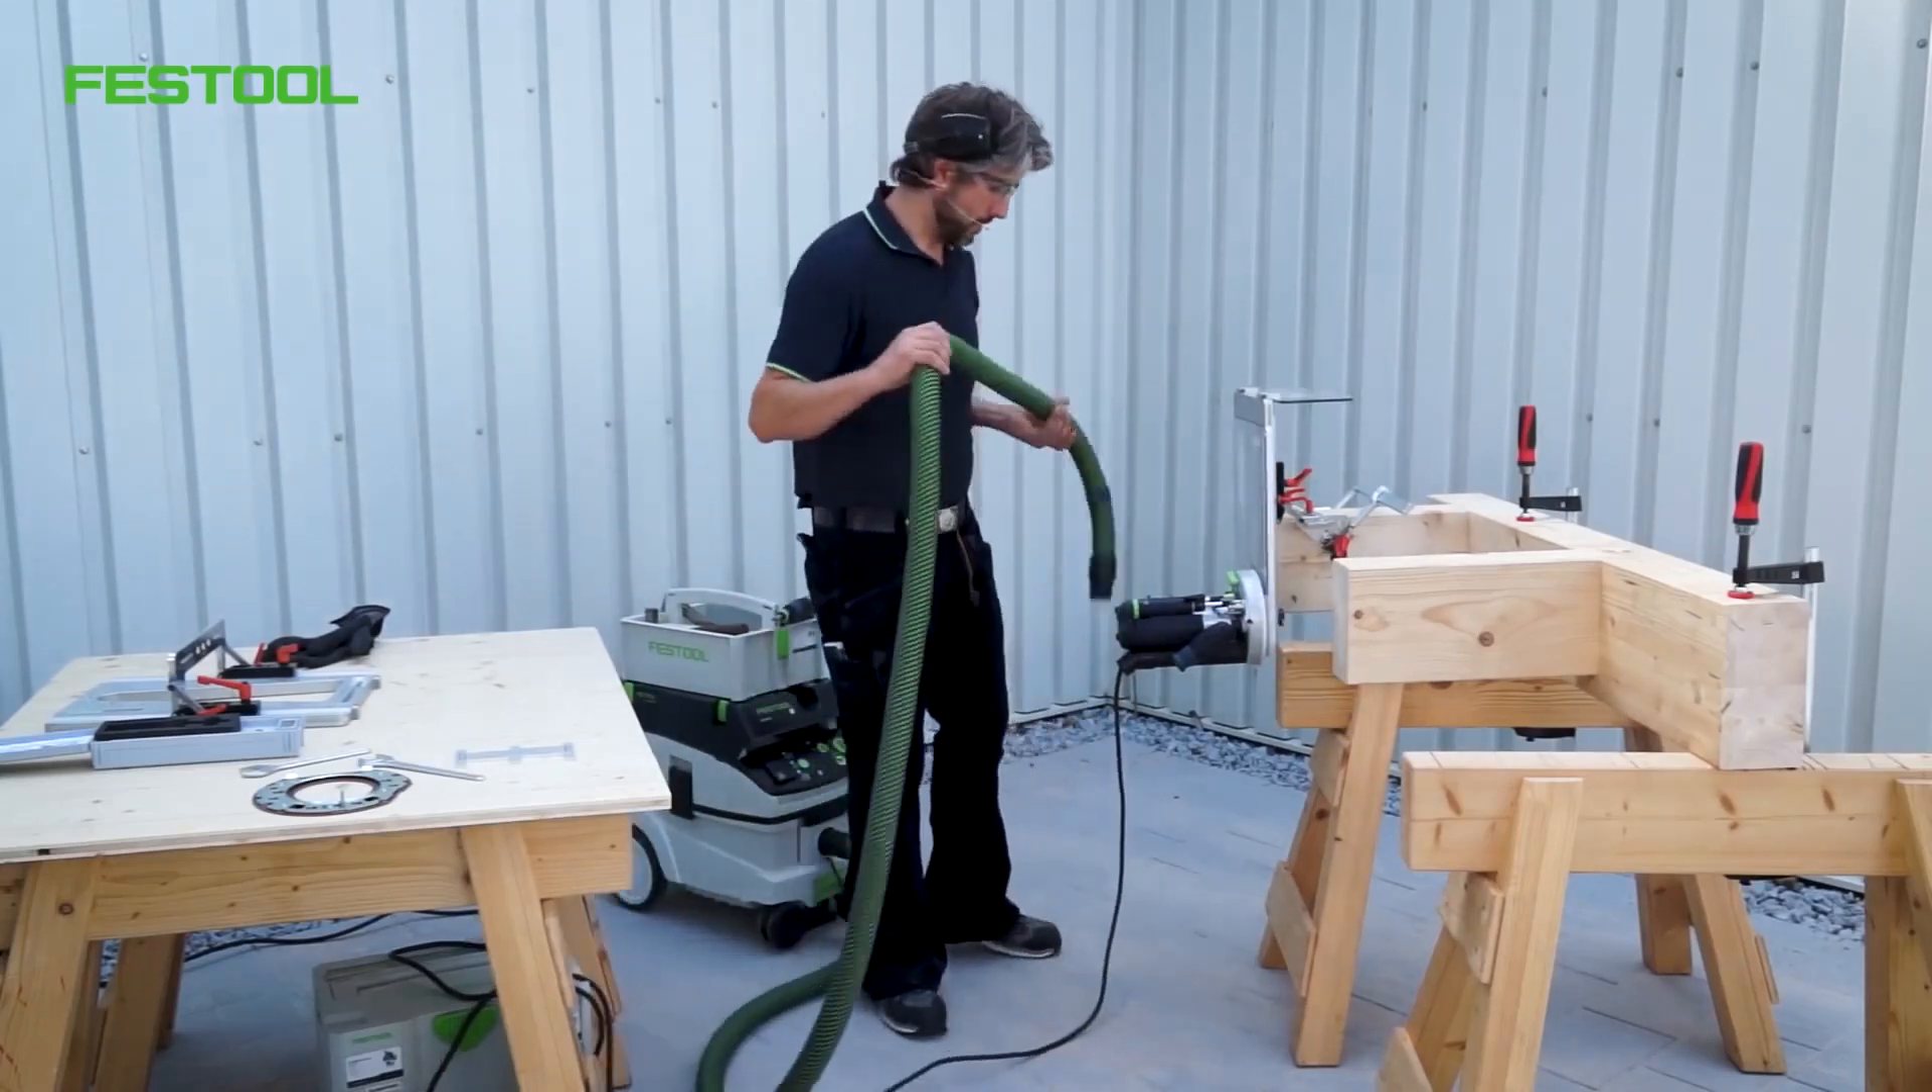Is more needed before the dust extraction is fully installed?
Yes.